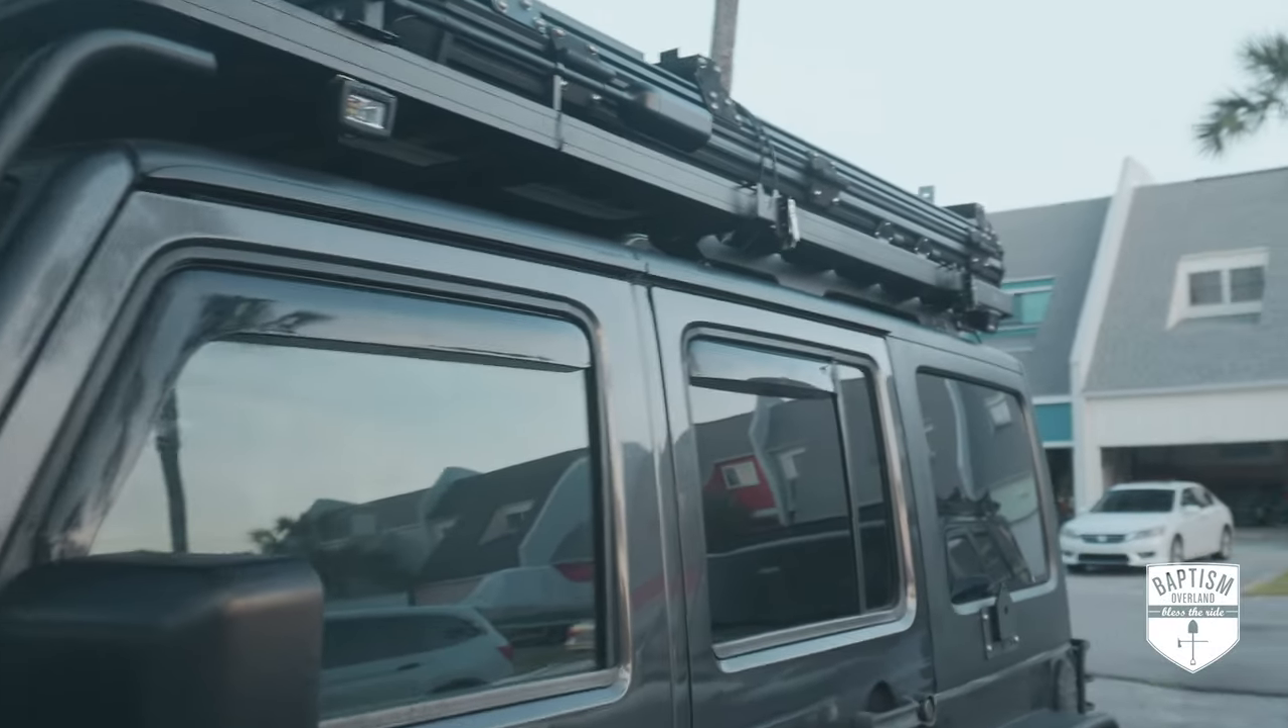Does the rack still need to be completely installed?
No.